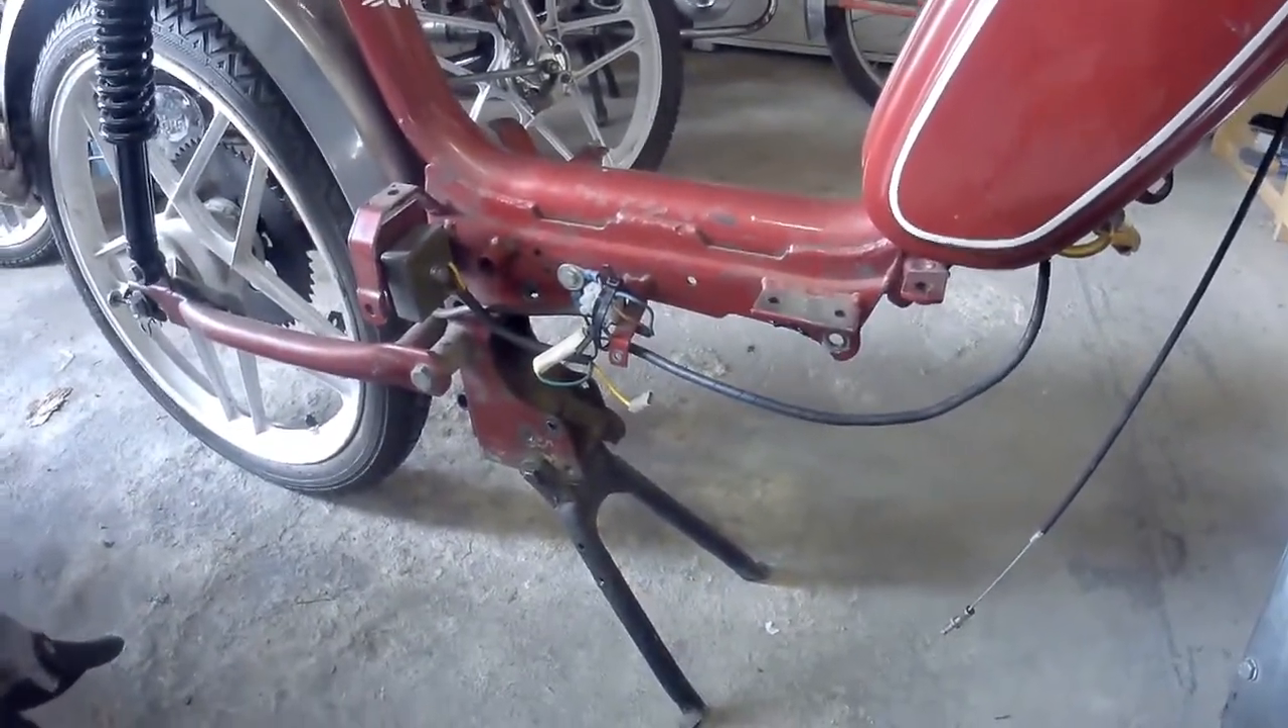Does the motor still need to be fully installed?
Yes.